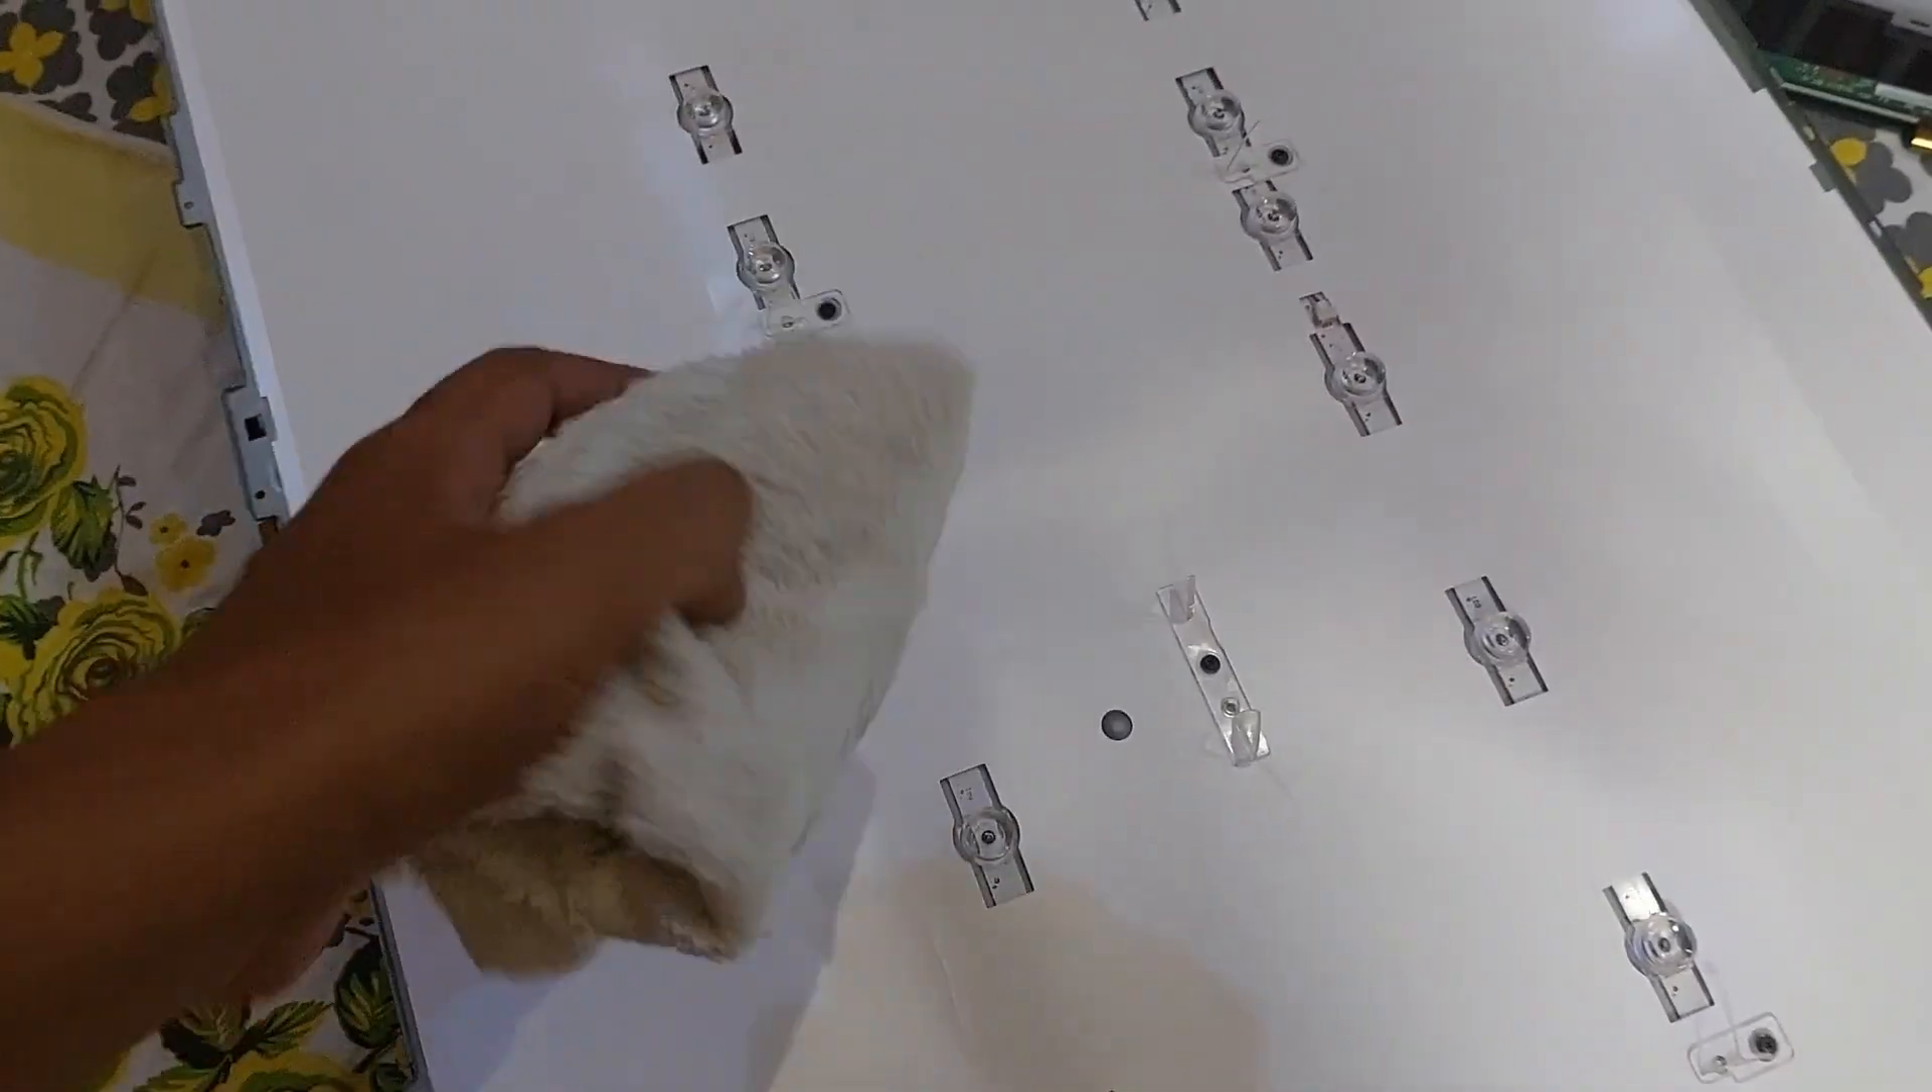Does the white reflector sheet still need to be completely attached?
No.